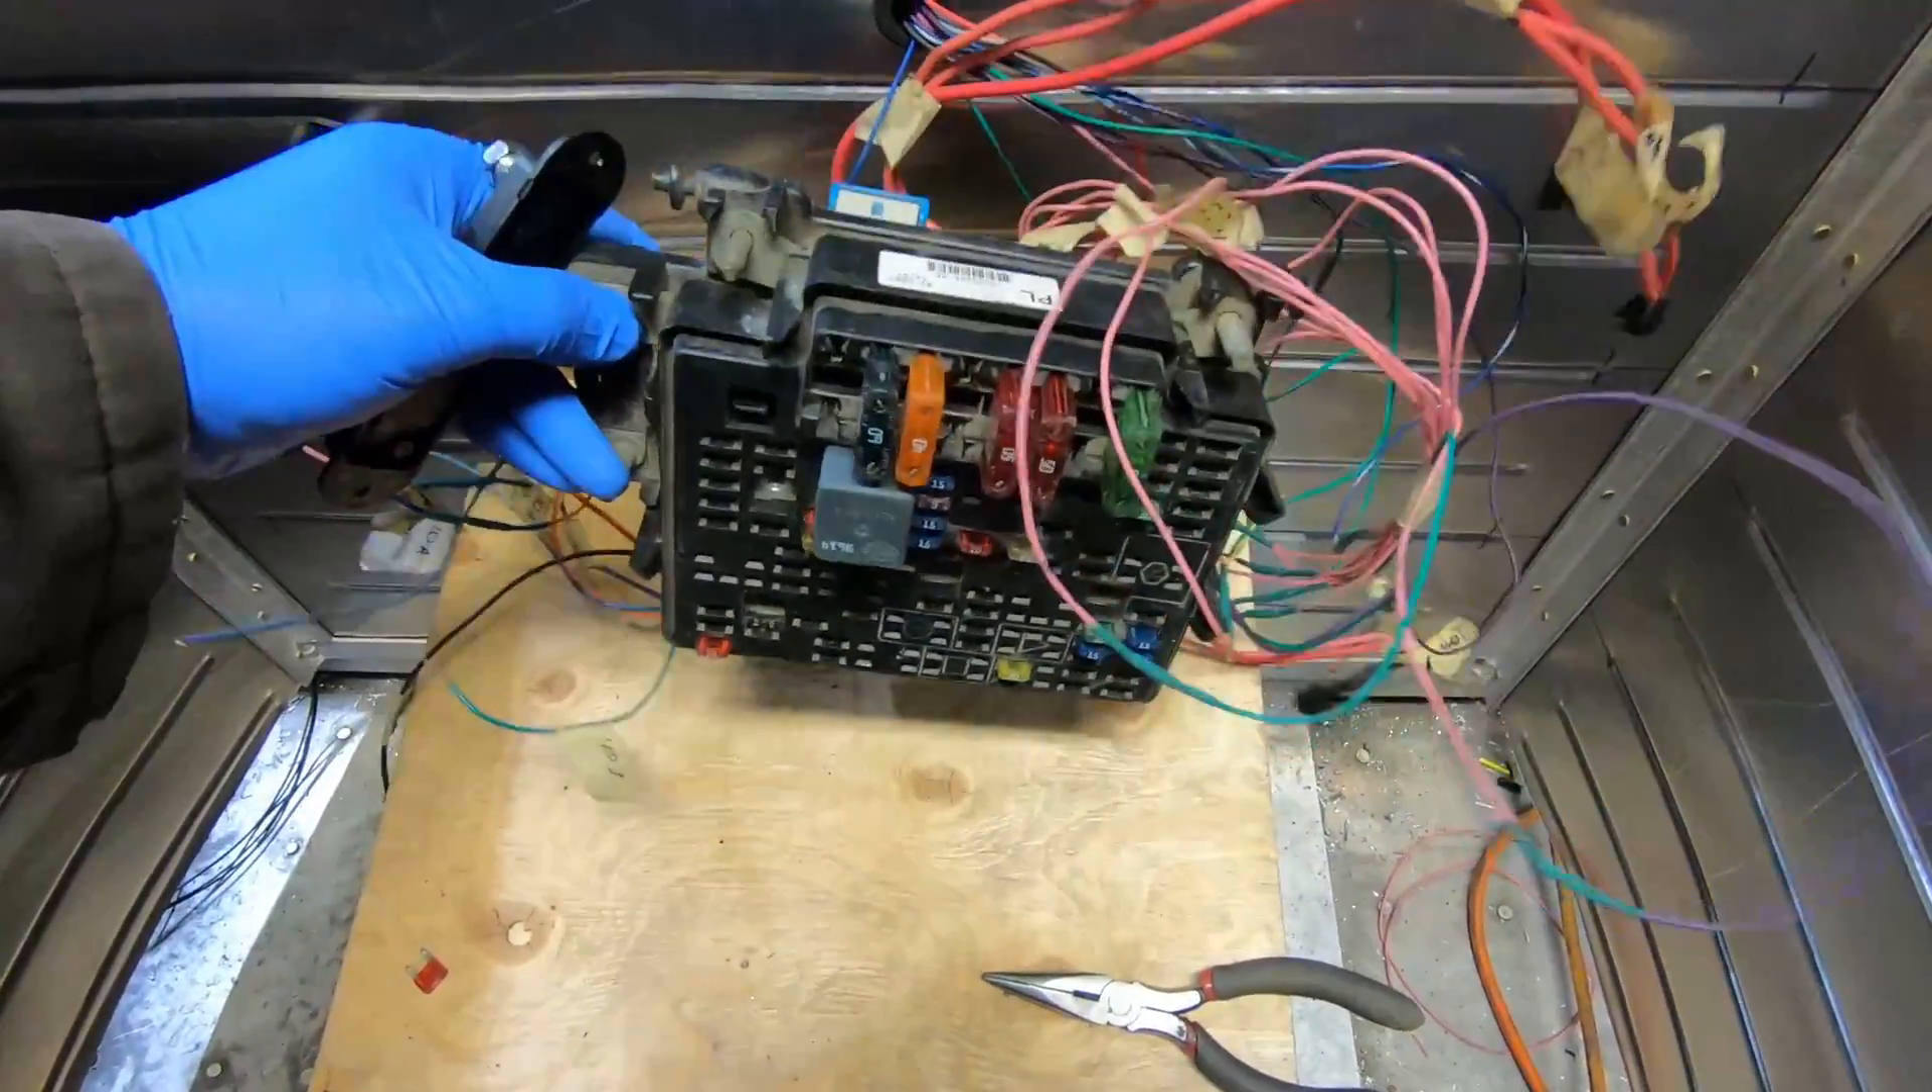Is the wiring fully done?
No.